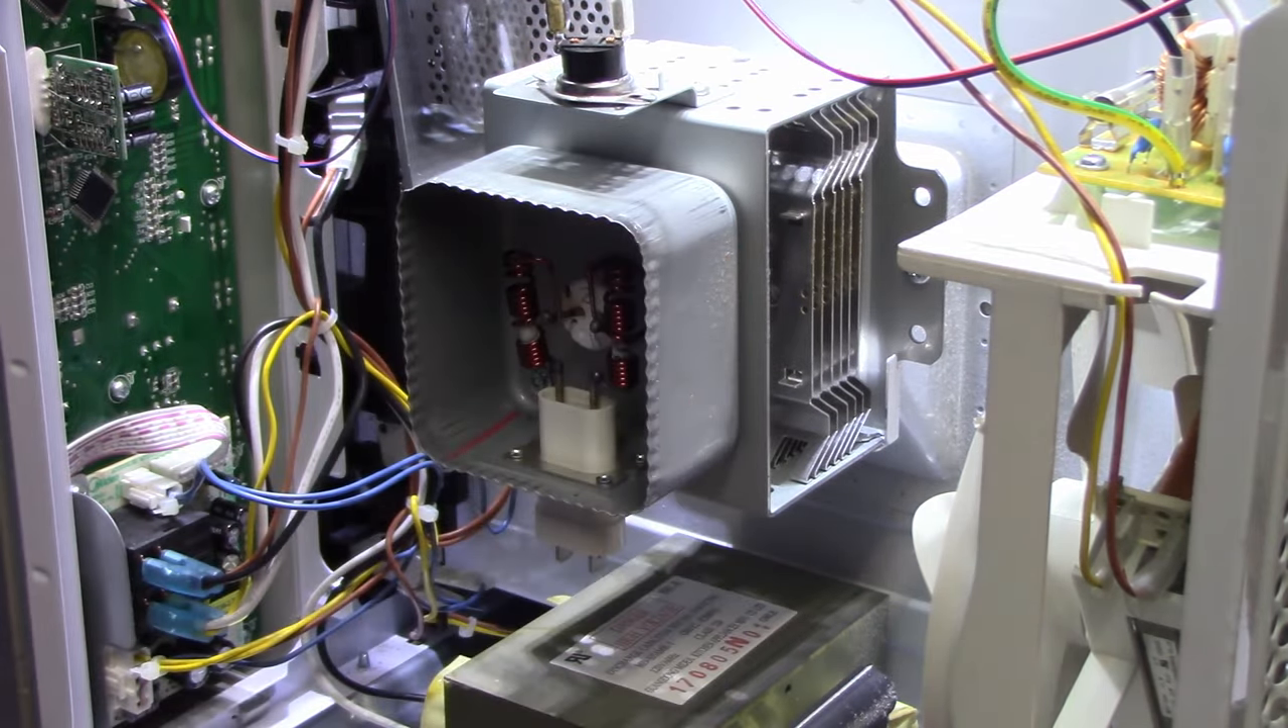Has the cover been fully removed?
Yes.